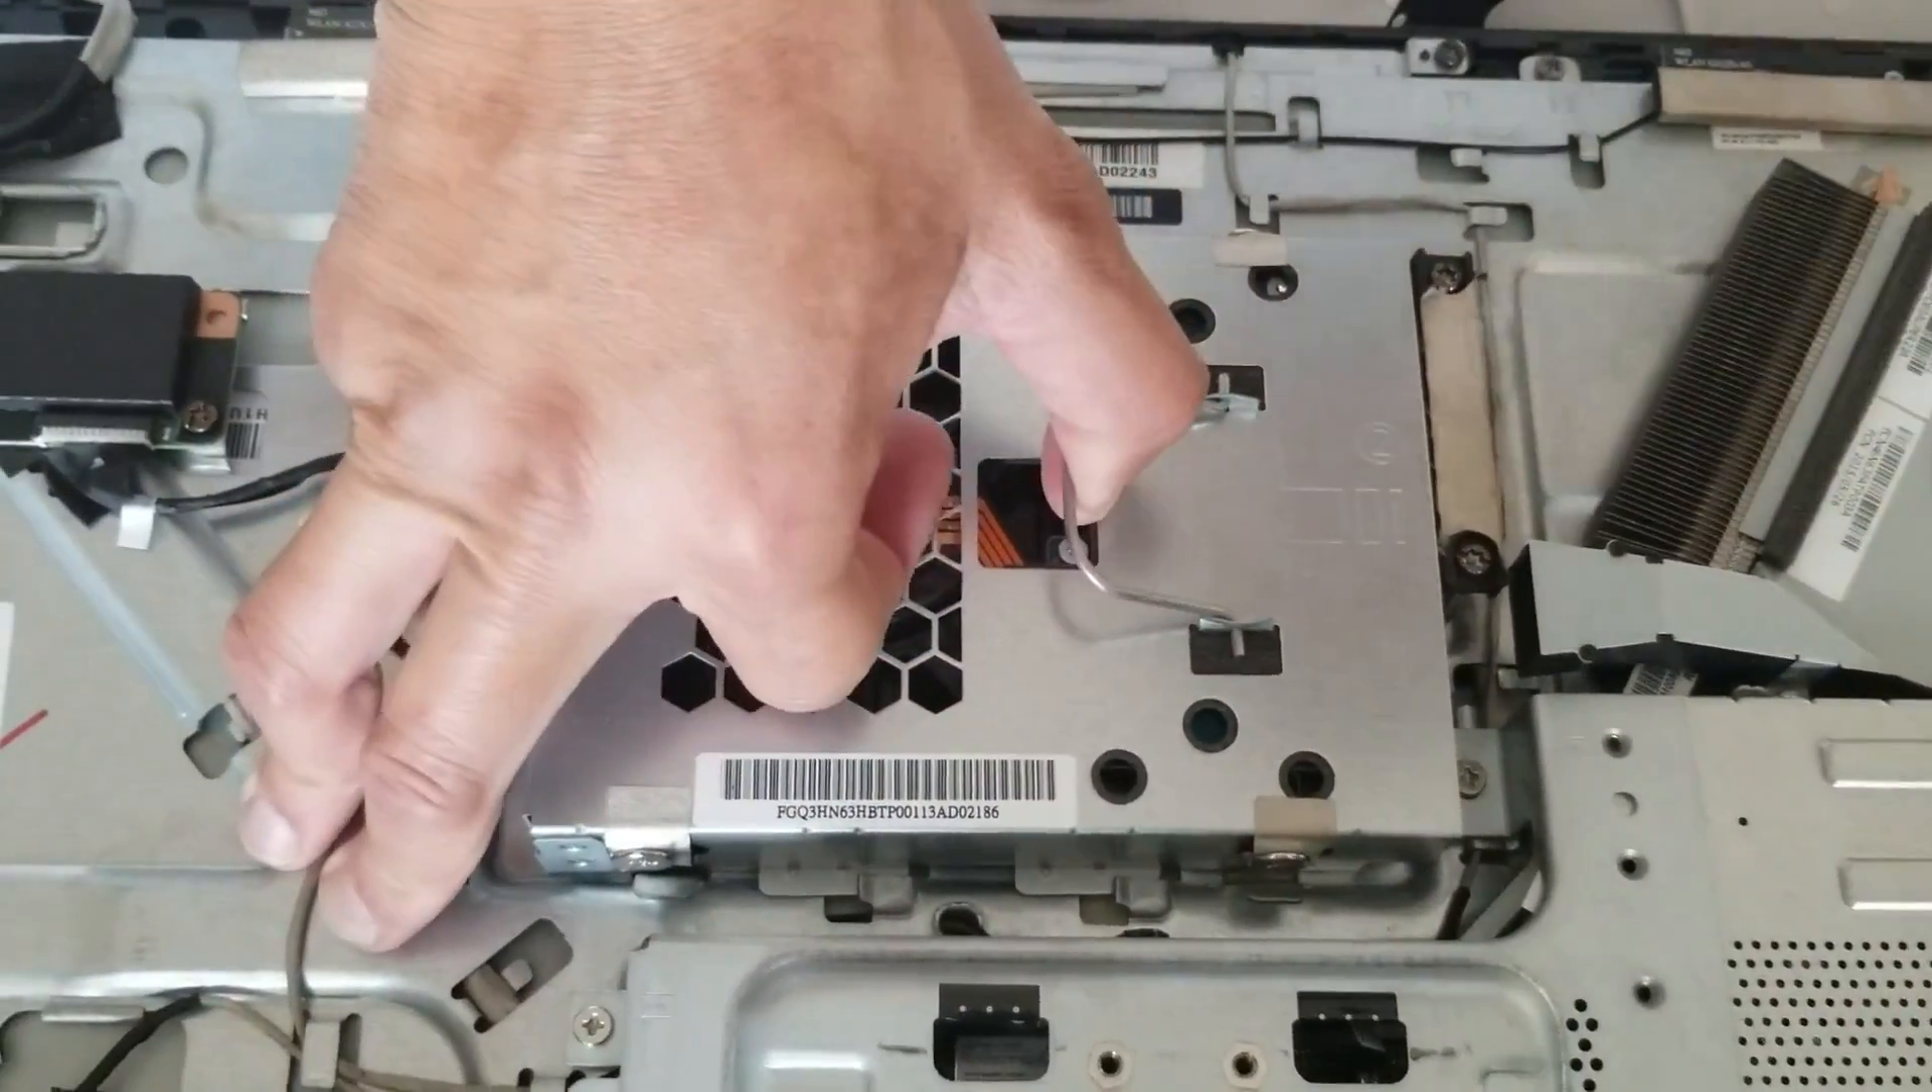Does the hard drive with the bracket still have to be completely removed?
Yes.